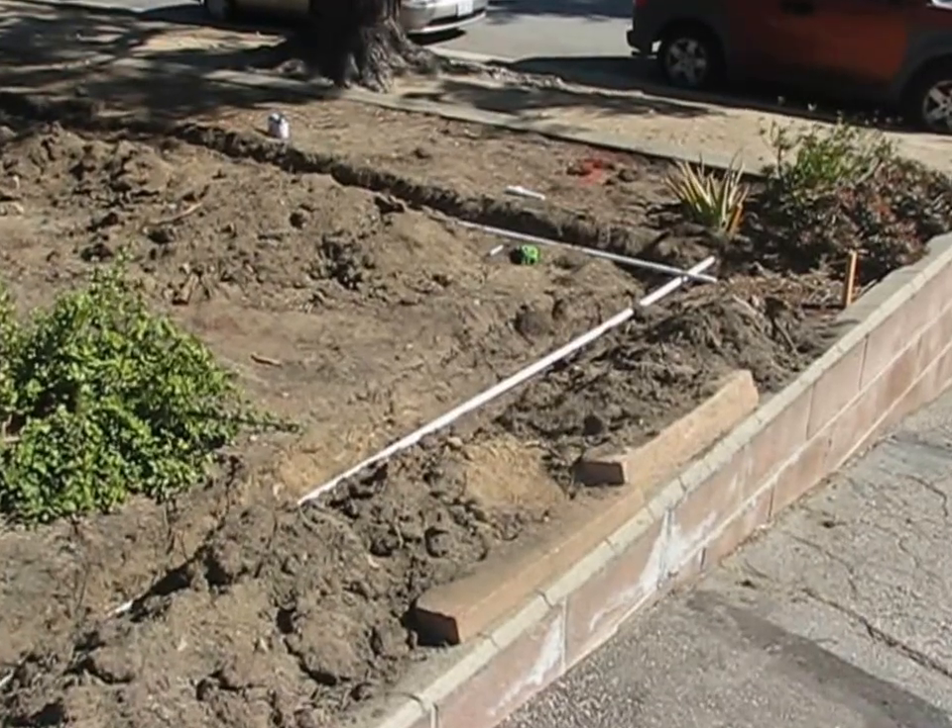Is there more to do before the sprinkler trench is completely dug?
No.